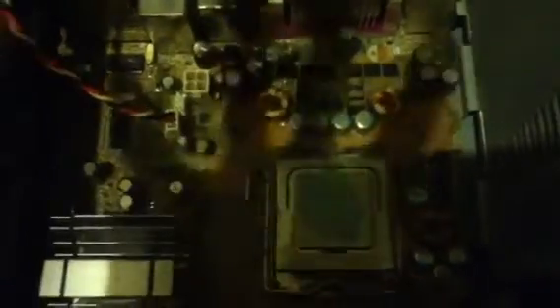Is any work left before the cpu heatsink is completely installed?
Yes.